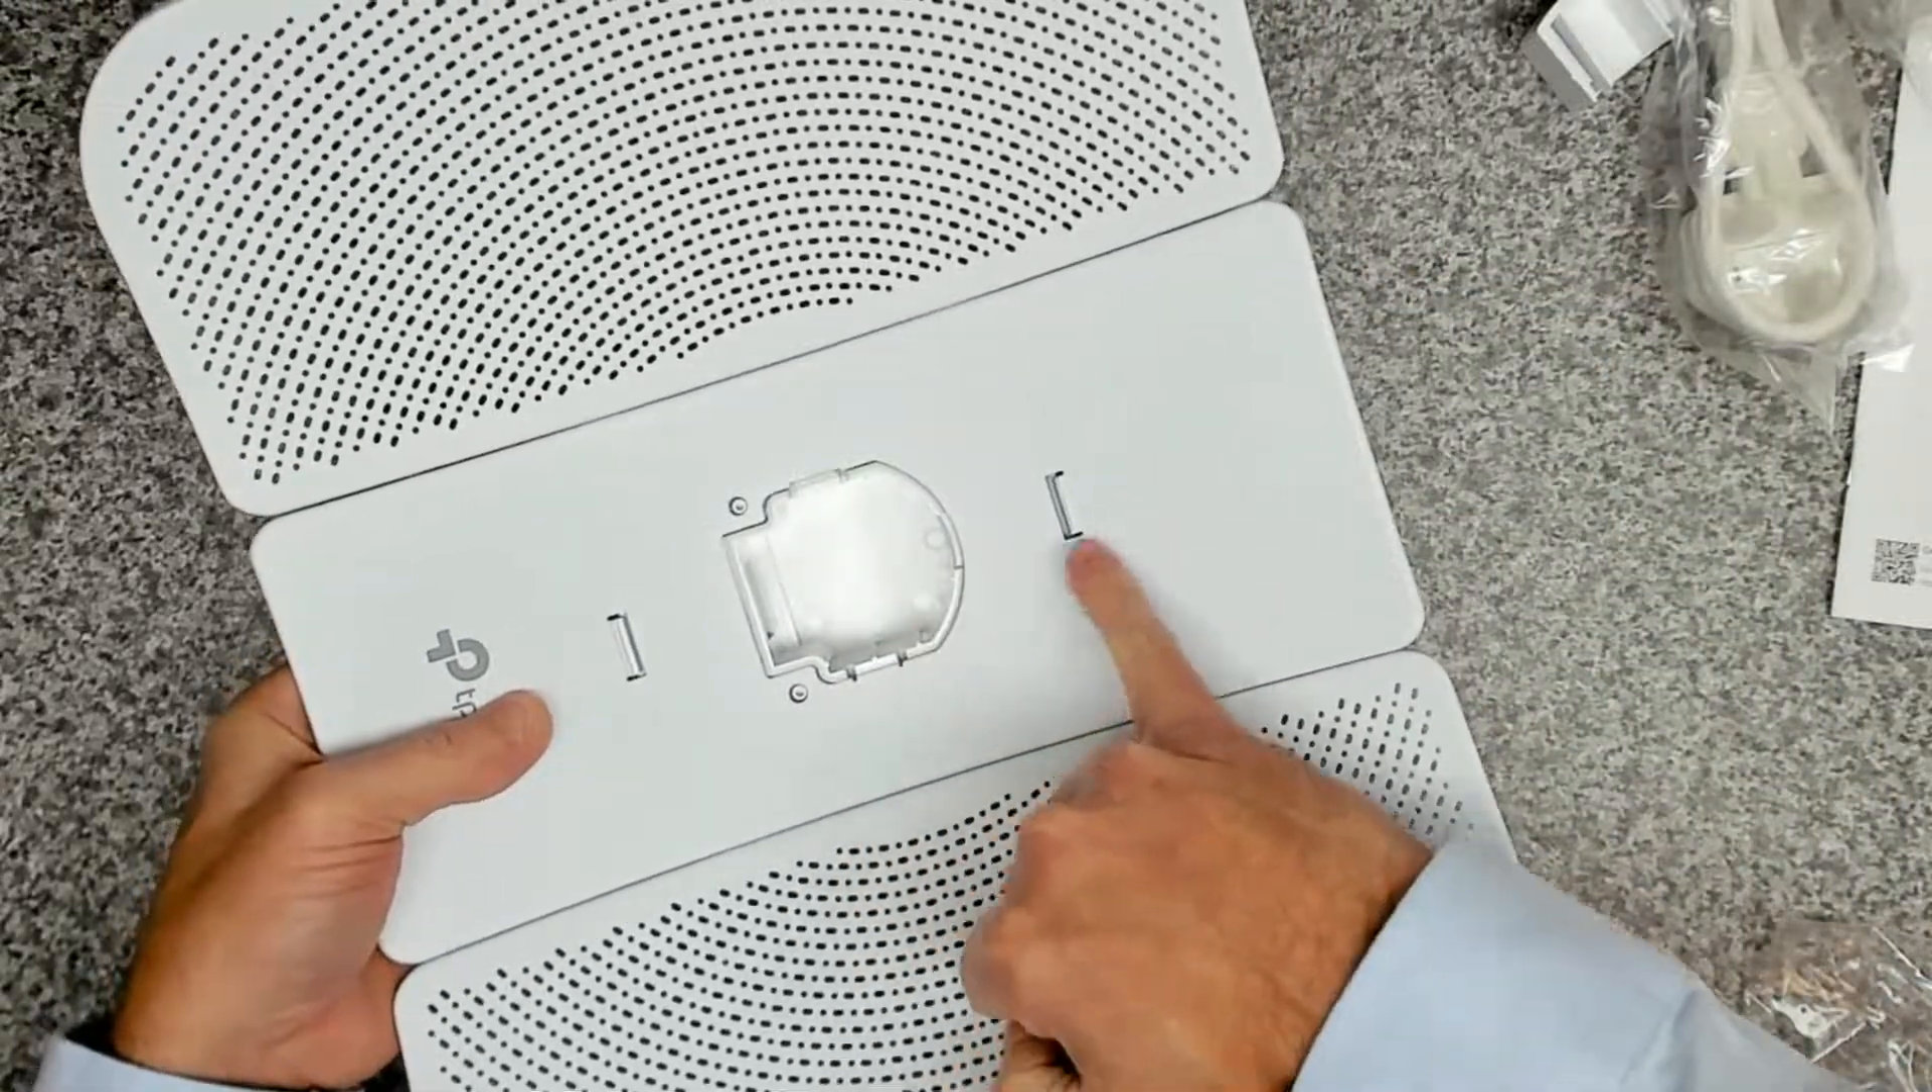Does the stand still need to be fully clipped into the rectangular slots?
Yes.